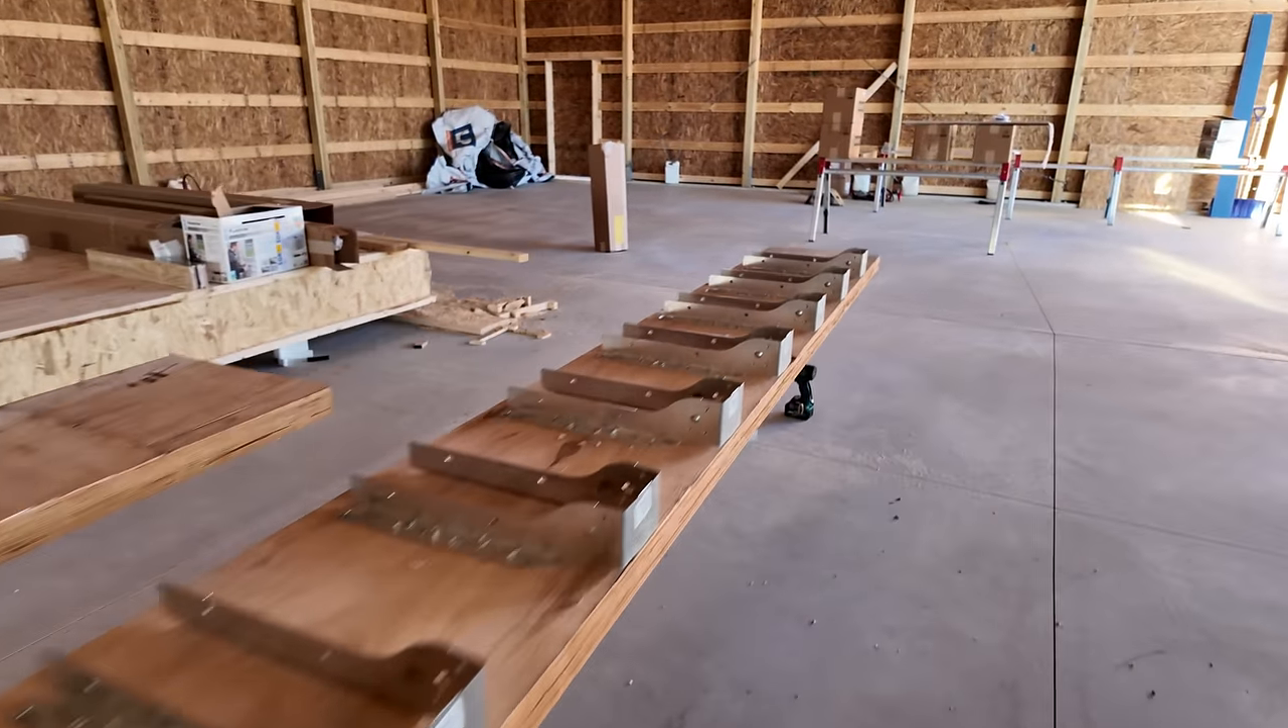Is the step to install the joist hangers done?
Yes.